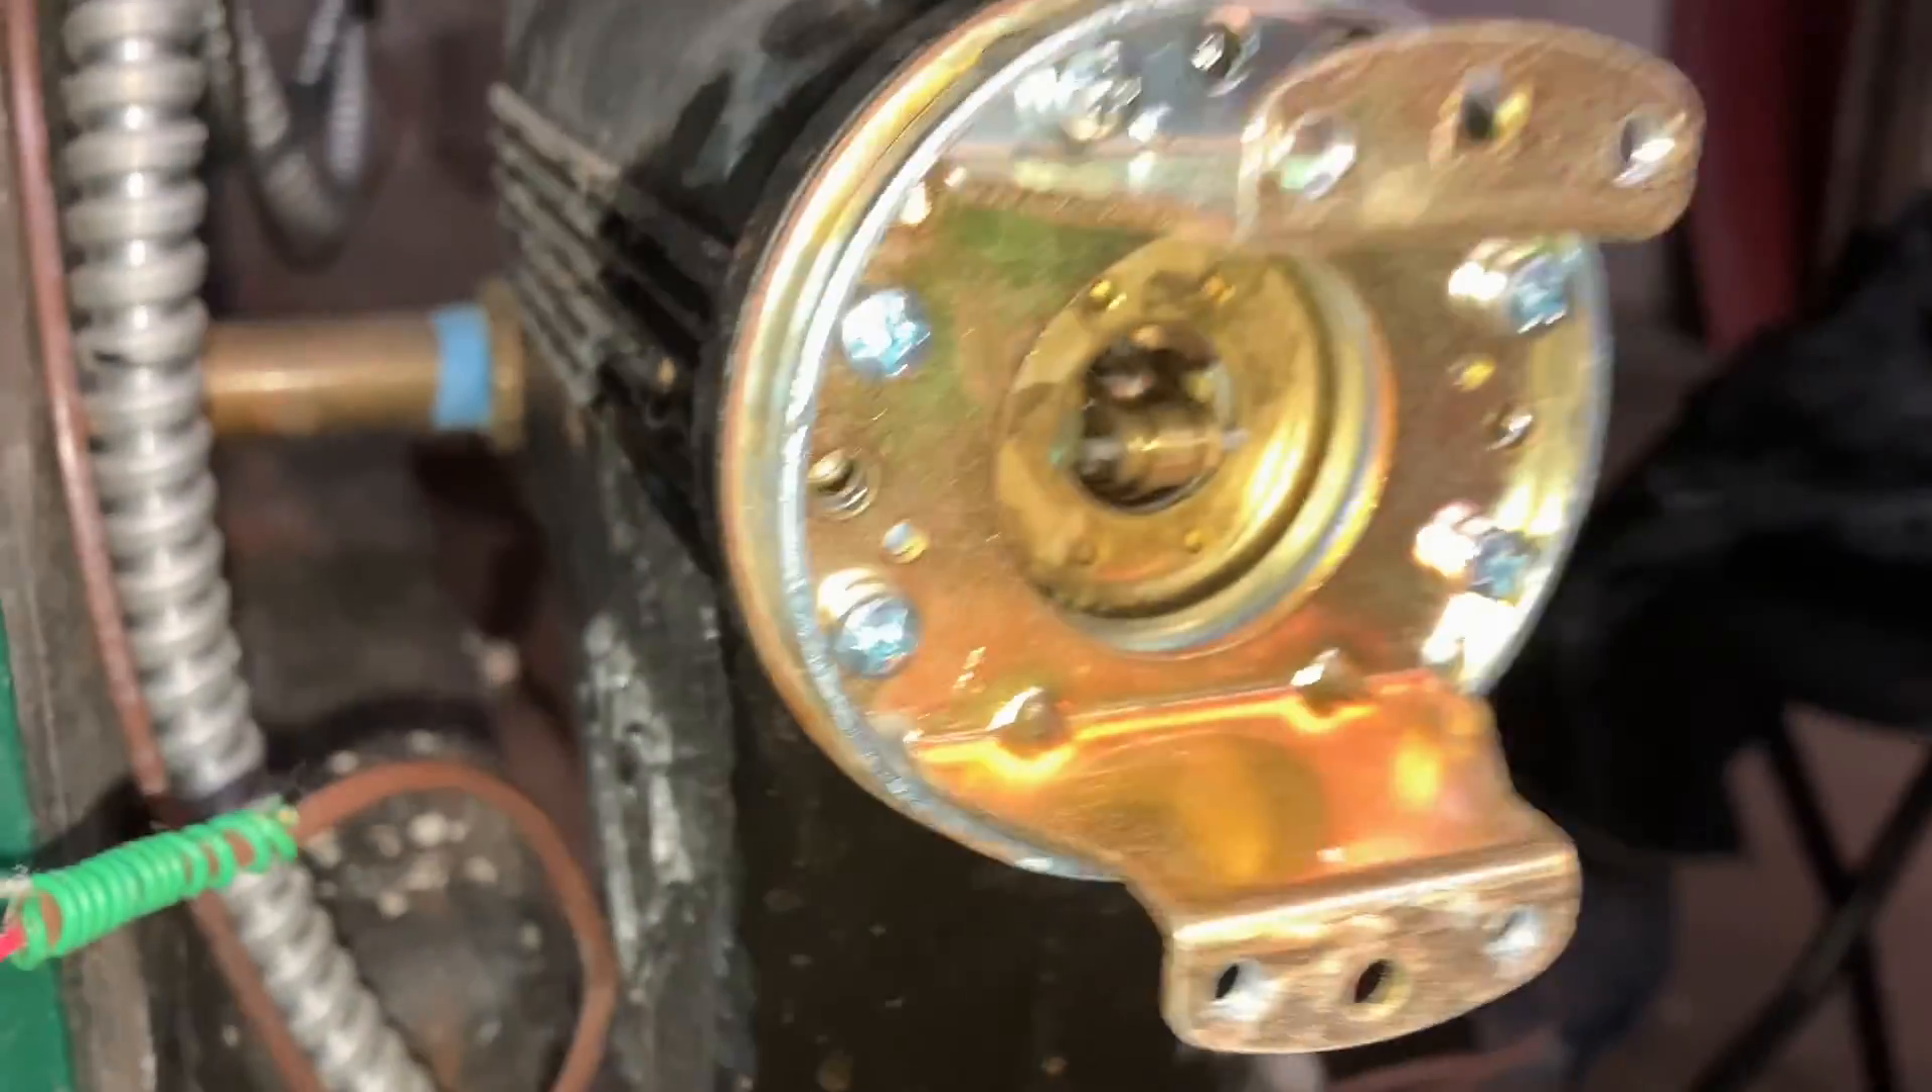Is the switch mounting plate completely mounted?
Yes.